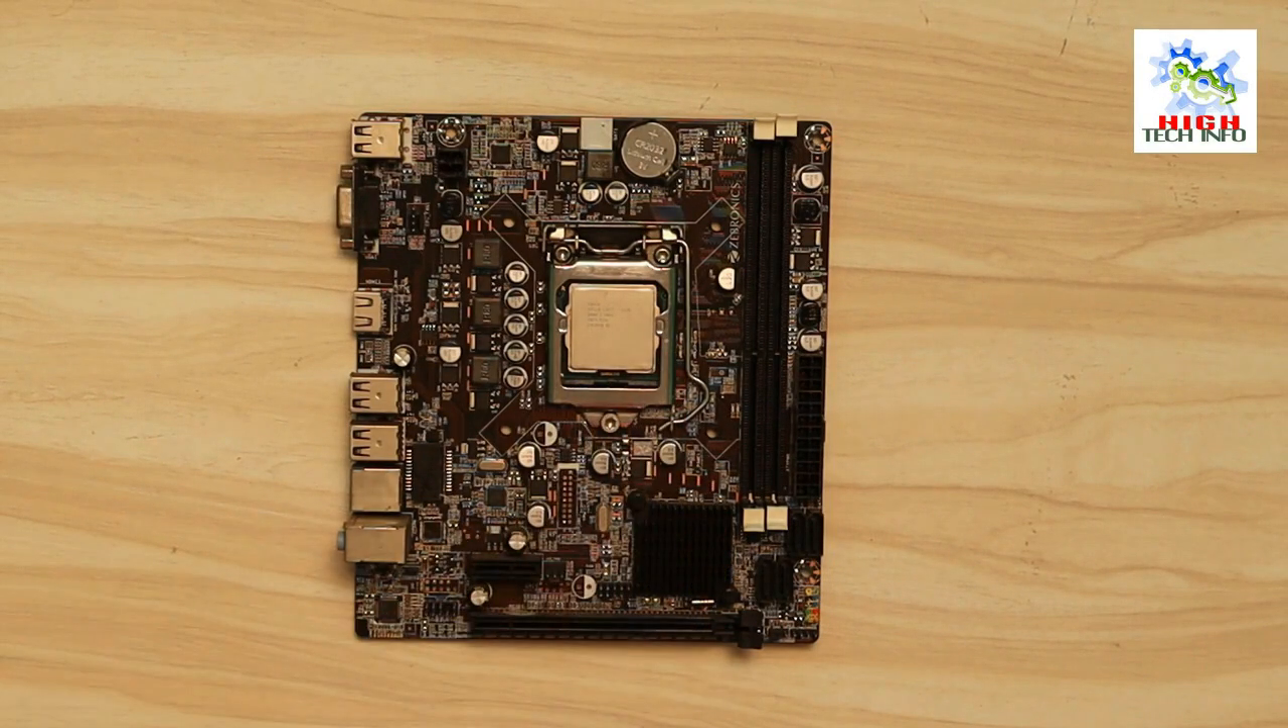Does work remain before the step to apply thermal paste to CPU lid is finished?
Yes.